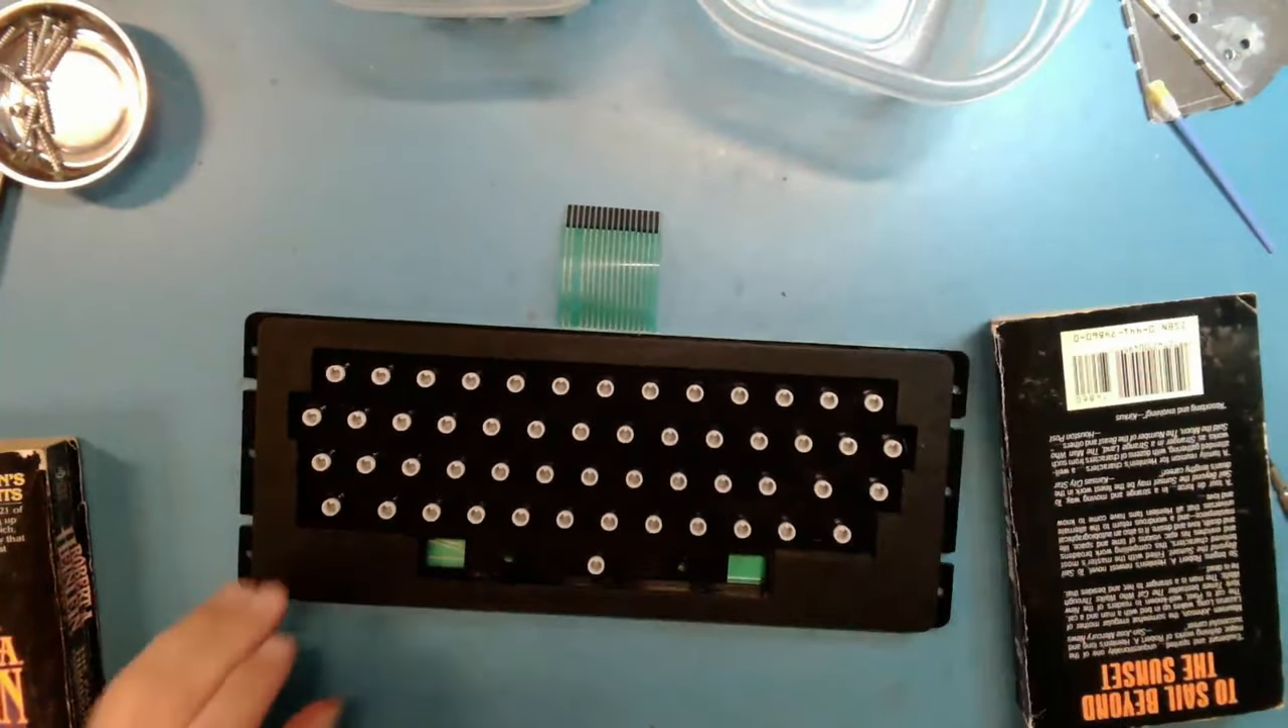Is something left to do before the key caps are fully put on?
Yes.